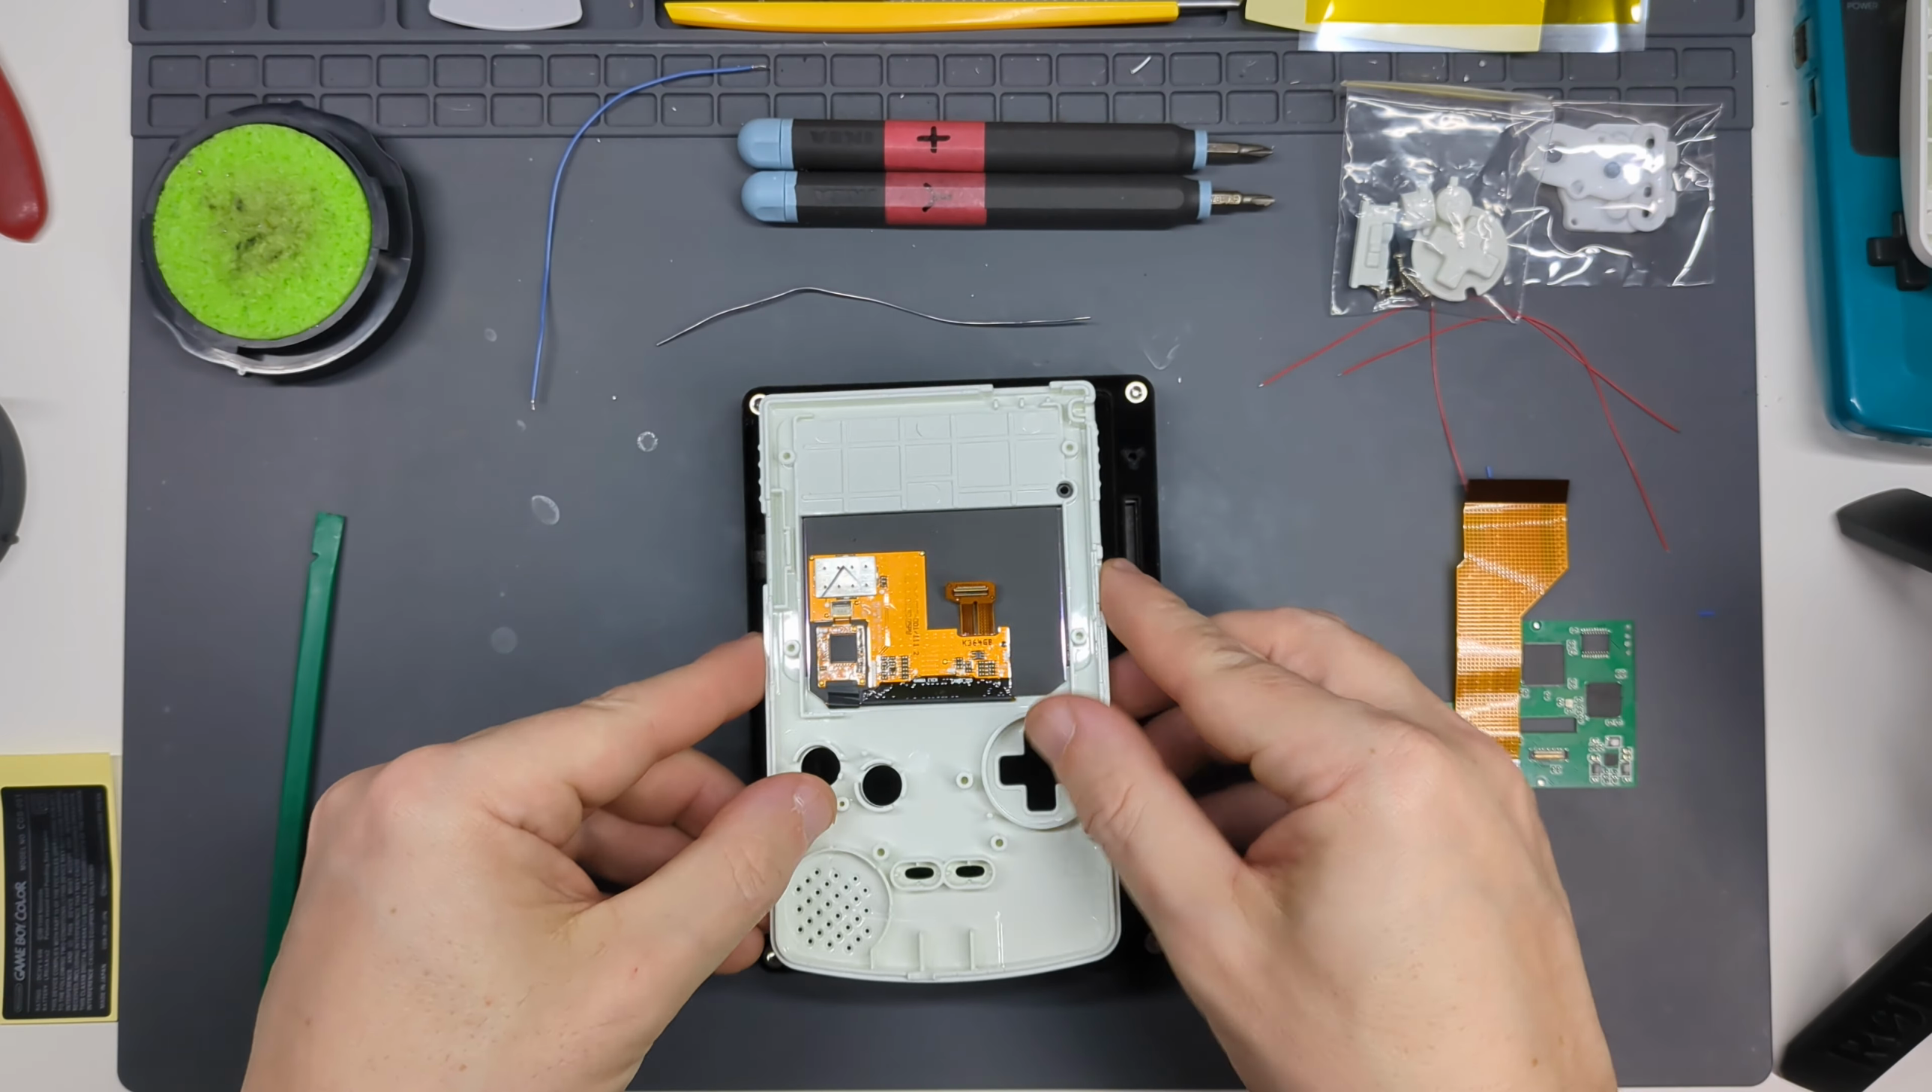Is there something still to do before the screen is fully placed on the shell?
No.